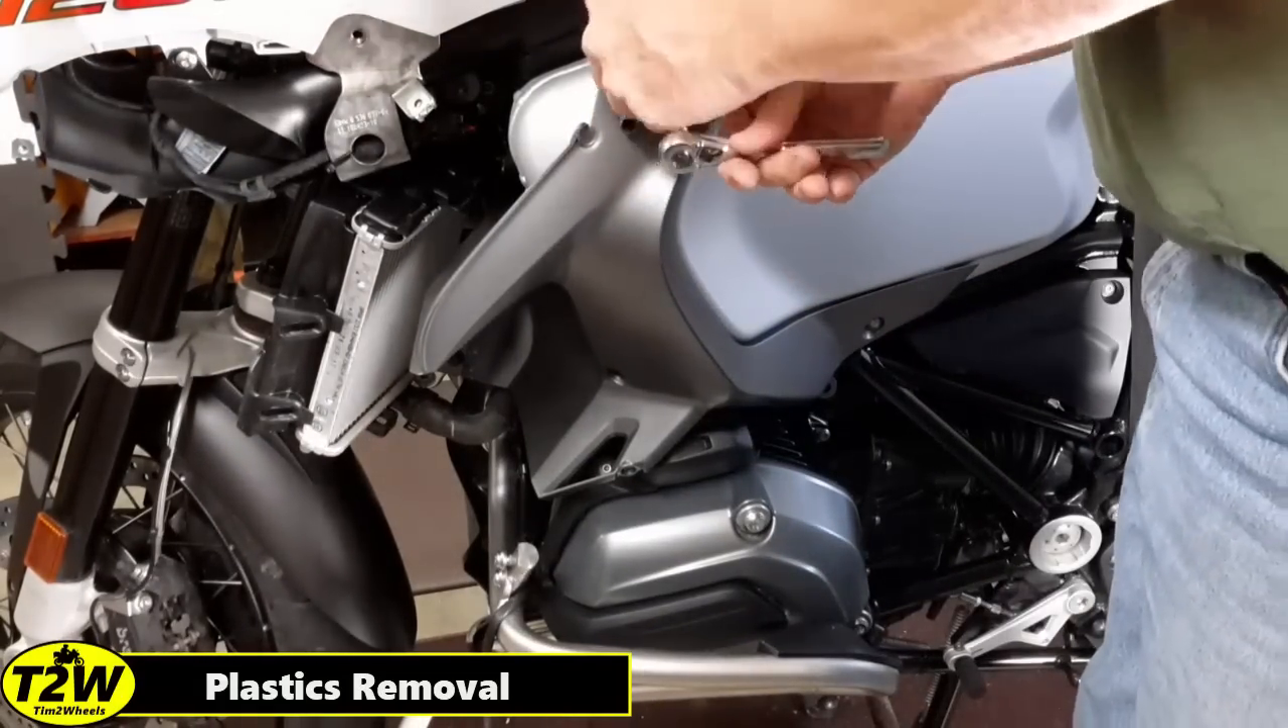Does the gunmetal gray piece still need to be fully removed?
Yes.